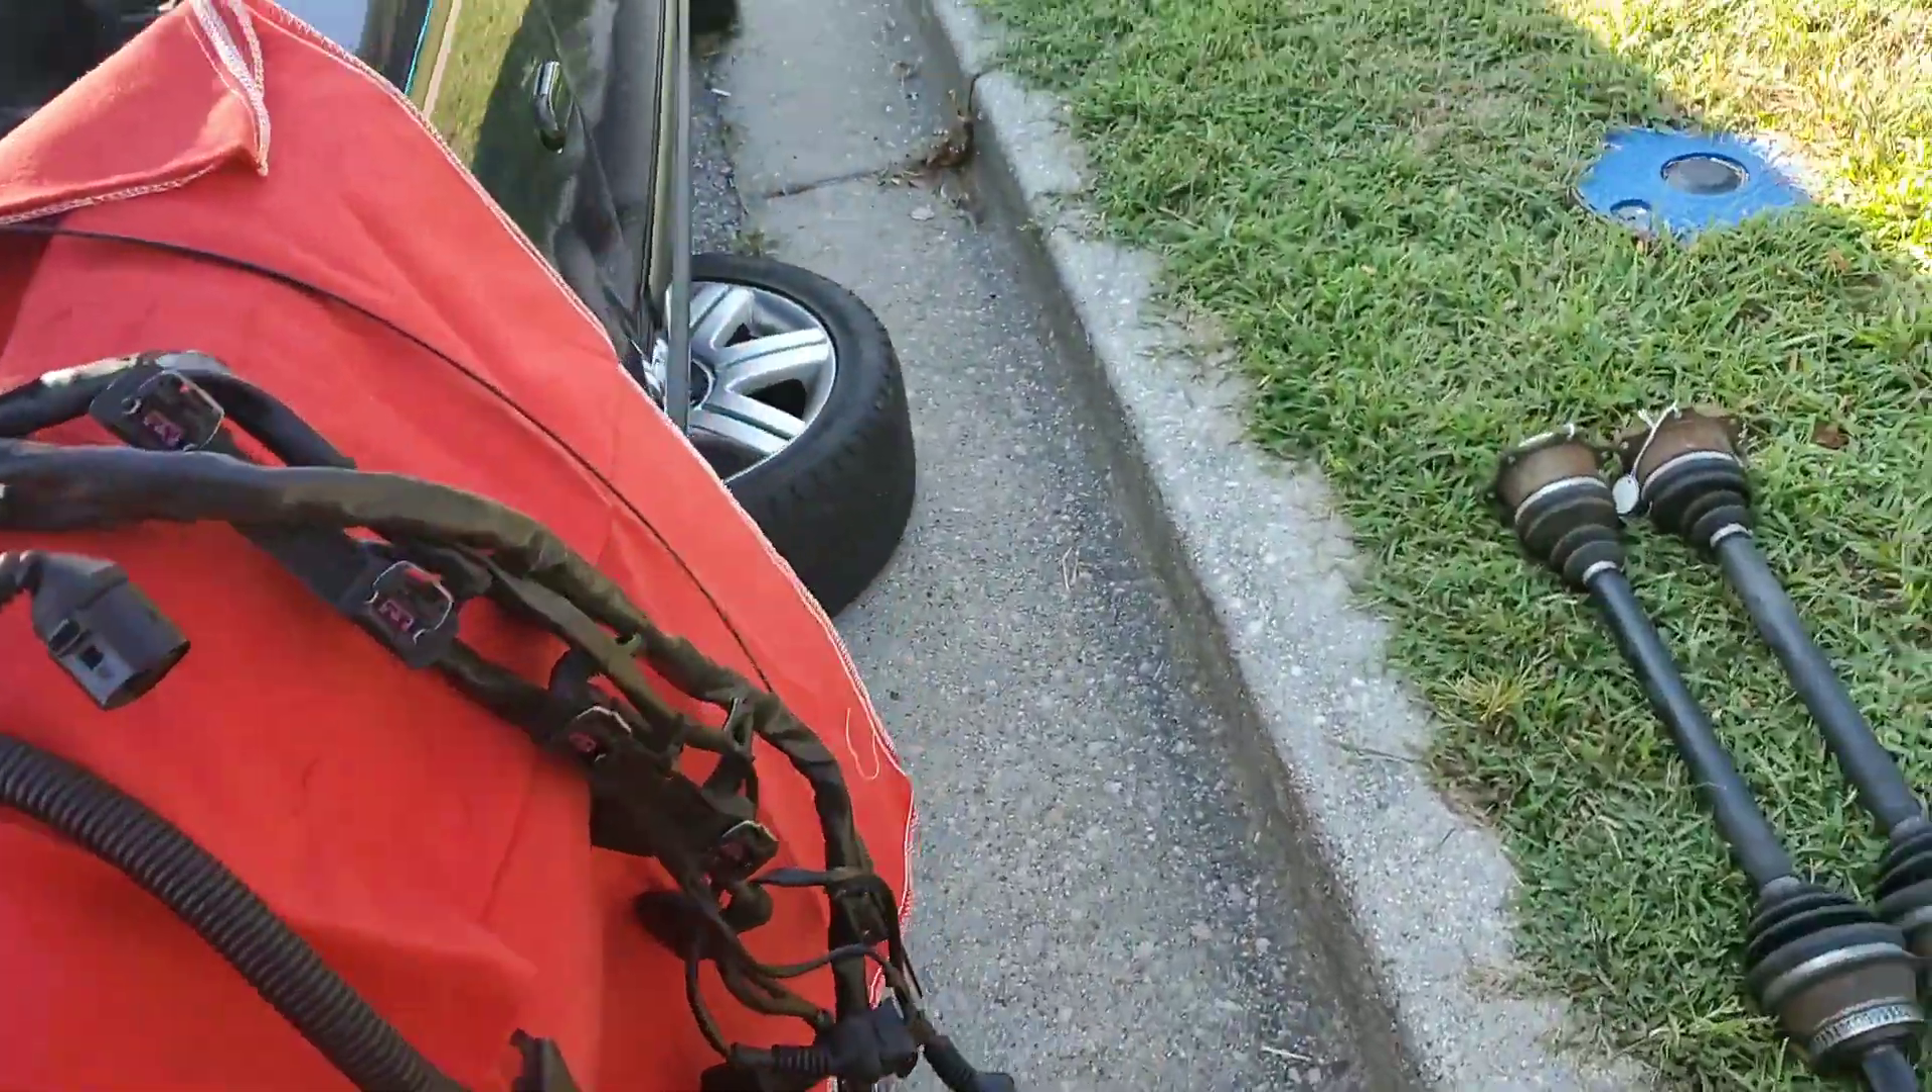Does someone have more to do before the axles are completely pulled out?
No.